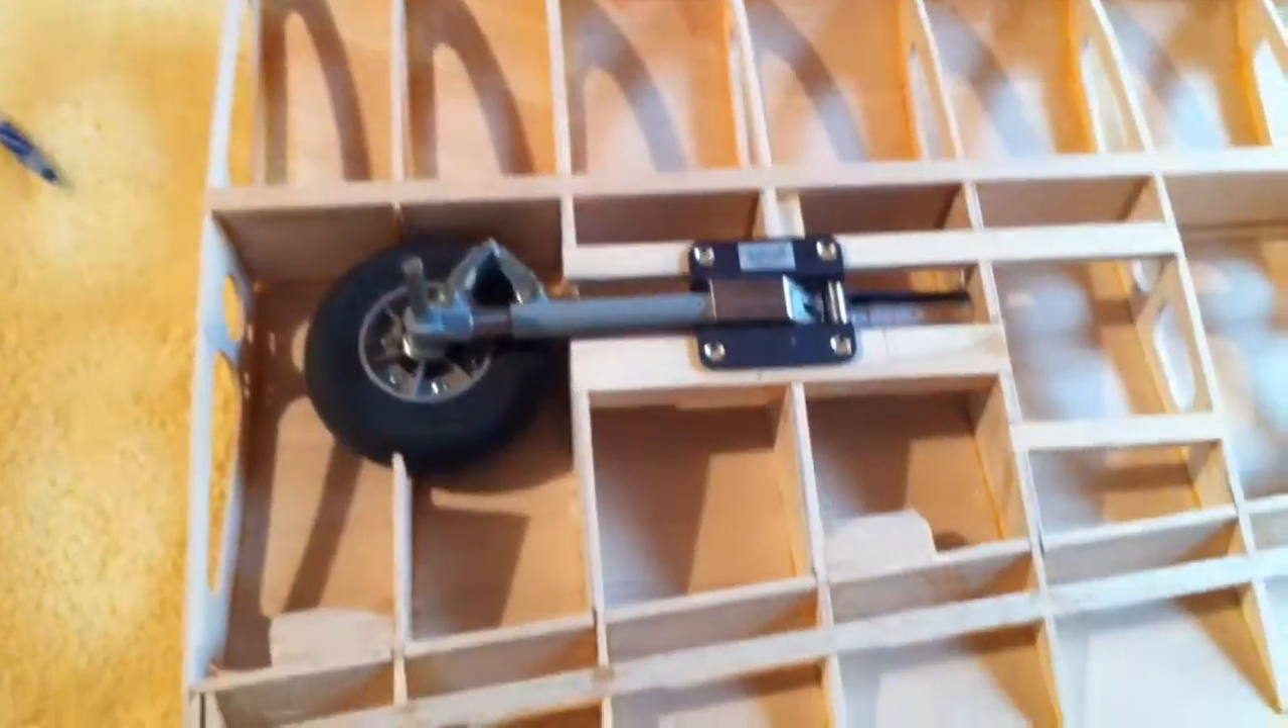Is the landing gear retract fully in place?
Yes.